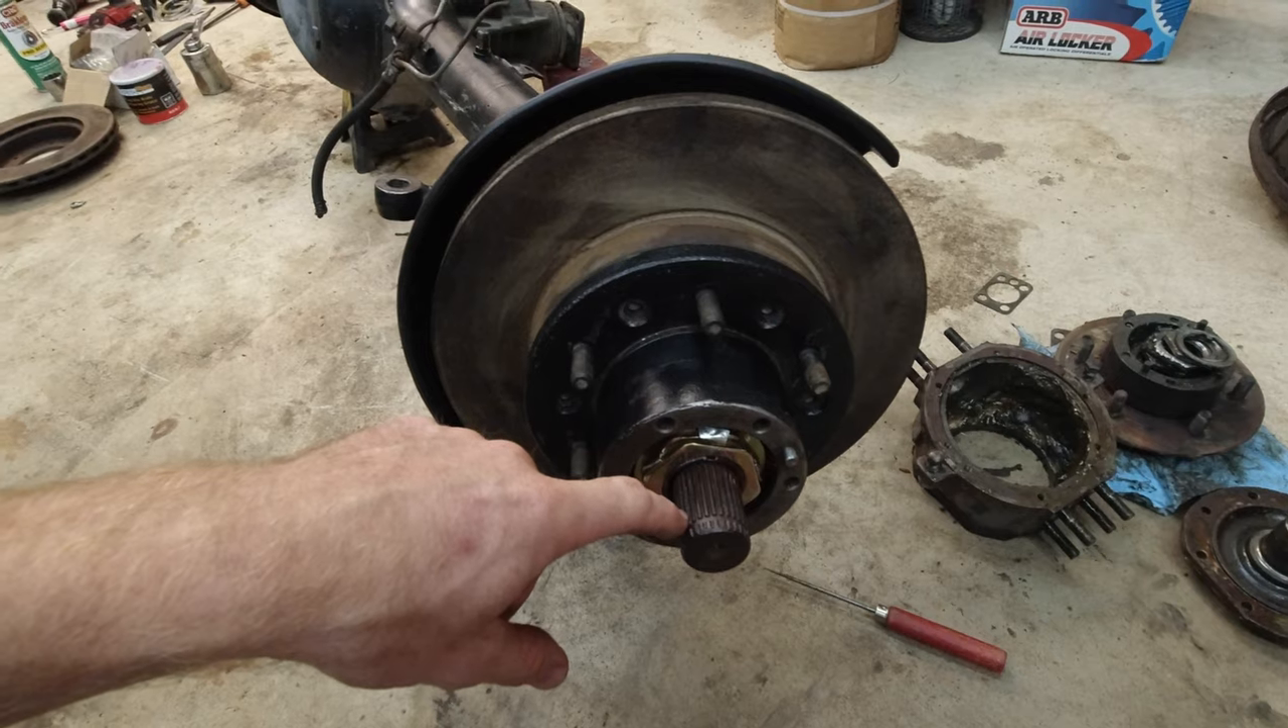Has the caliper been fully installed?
No.